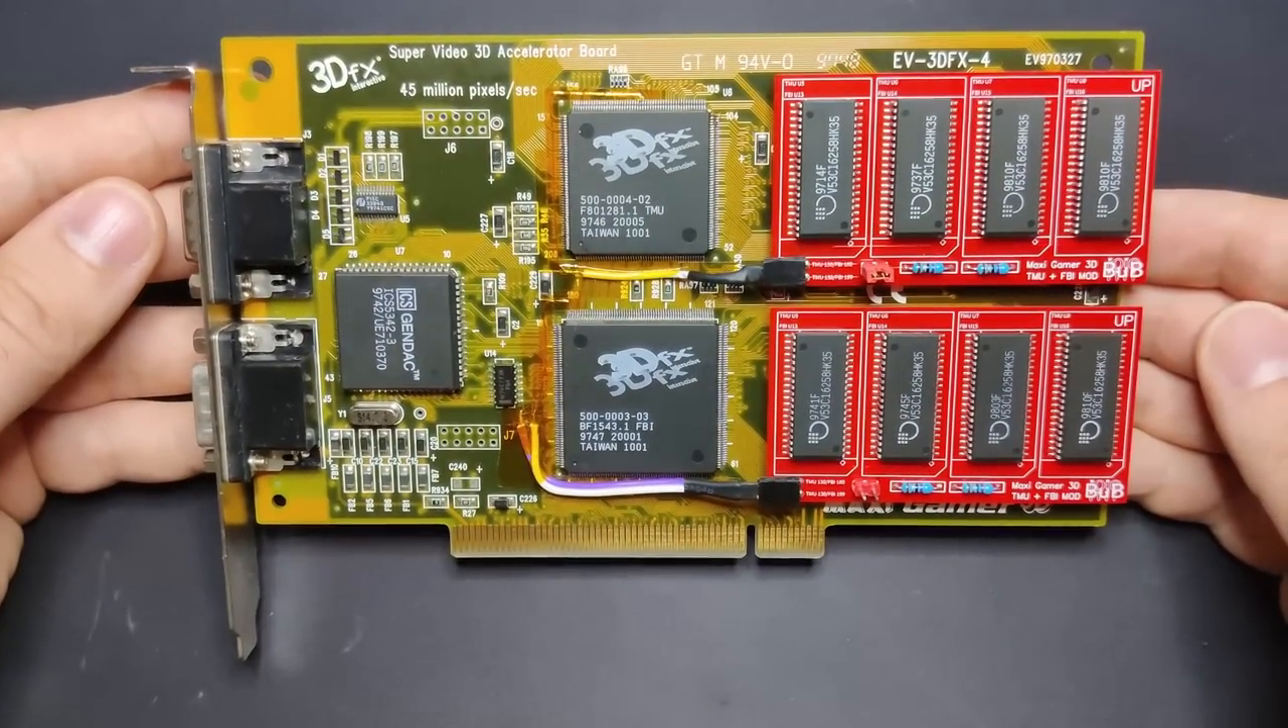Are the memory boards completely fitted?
Yes.